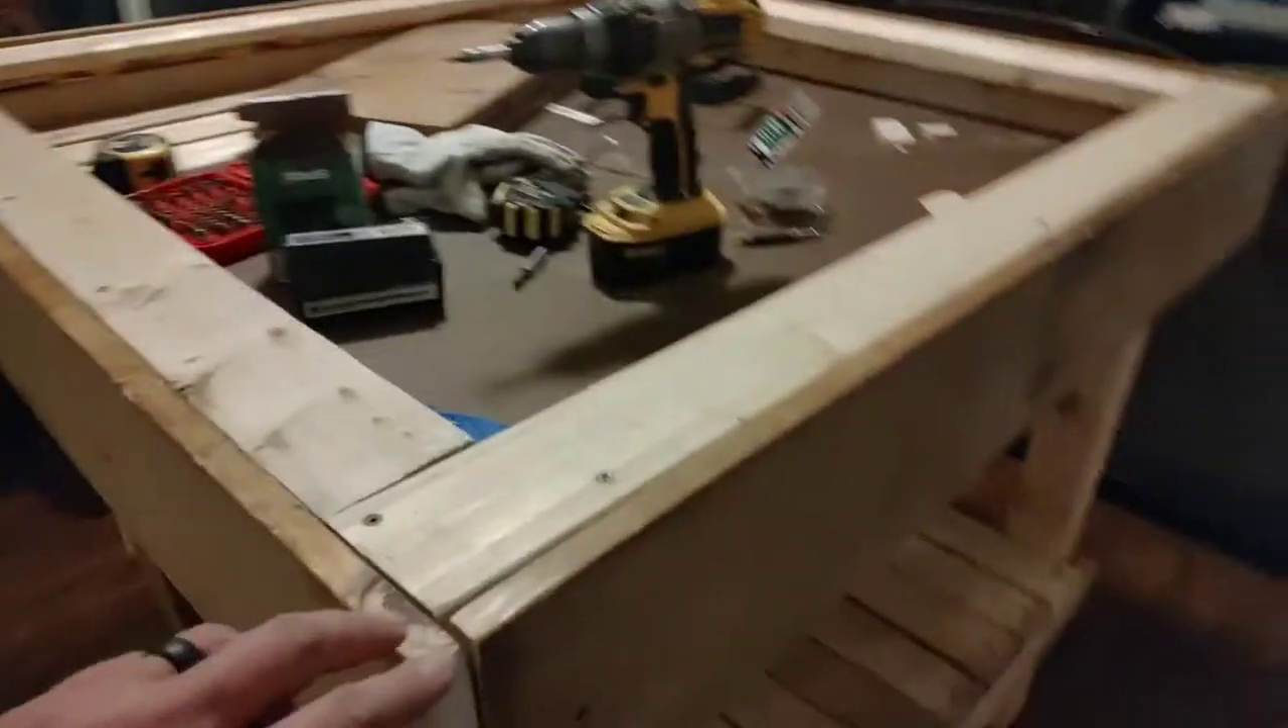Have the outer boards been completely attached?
Yes.